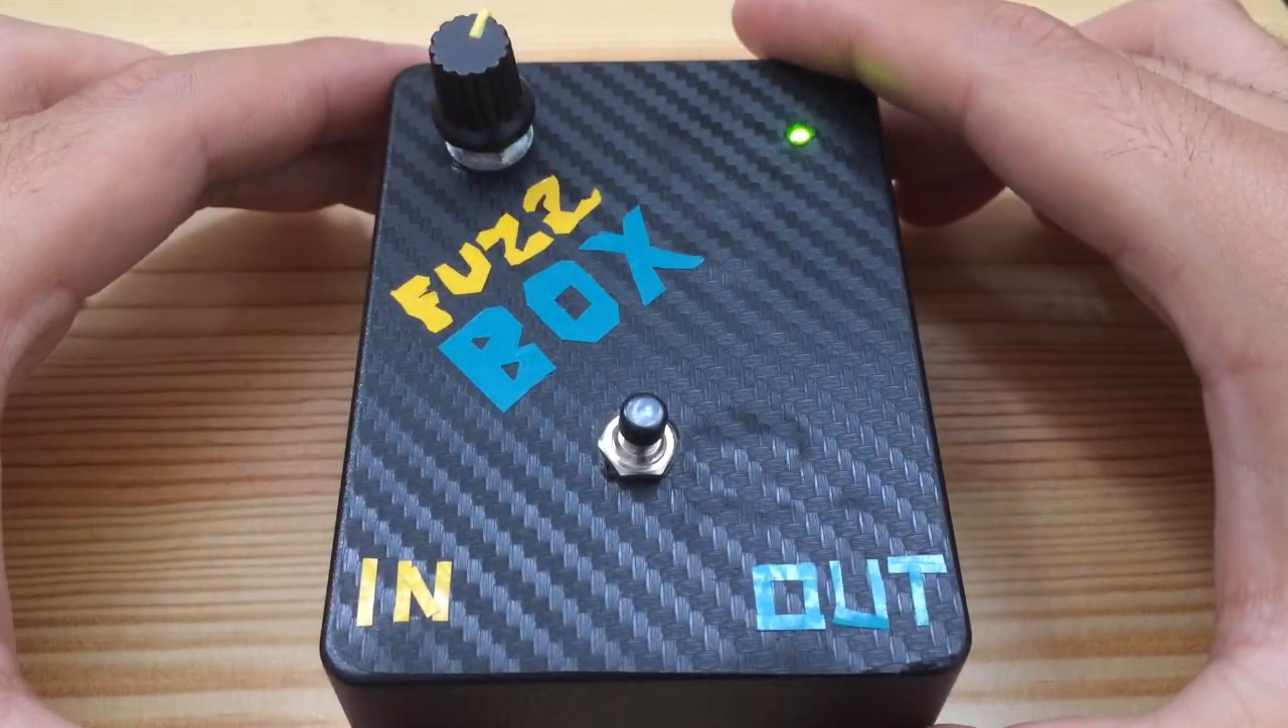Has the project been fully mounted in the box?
Yes.